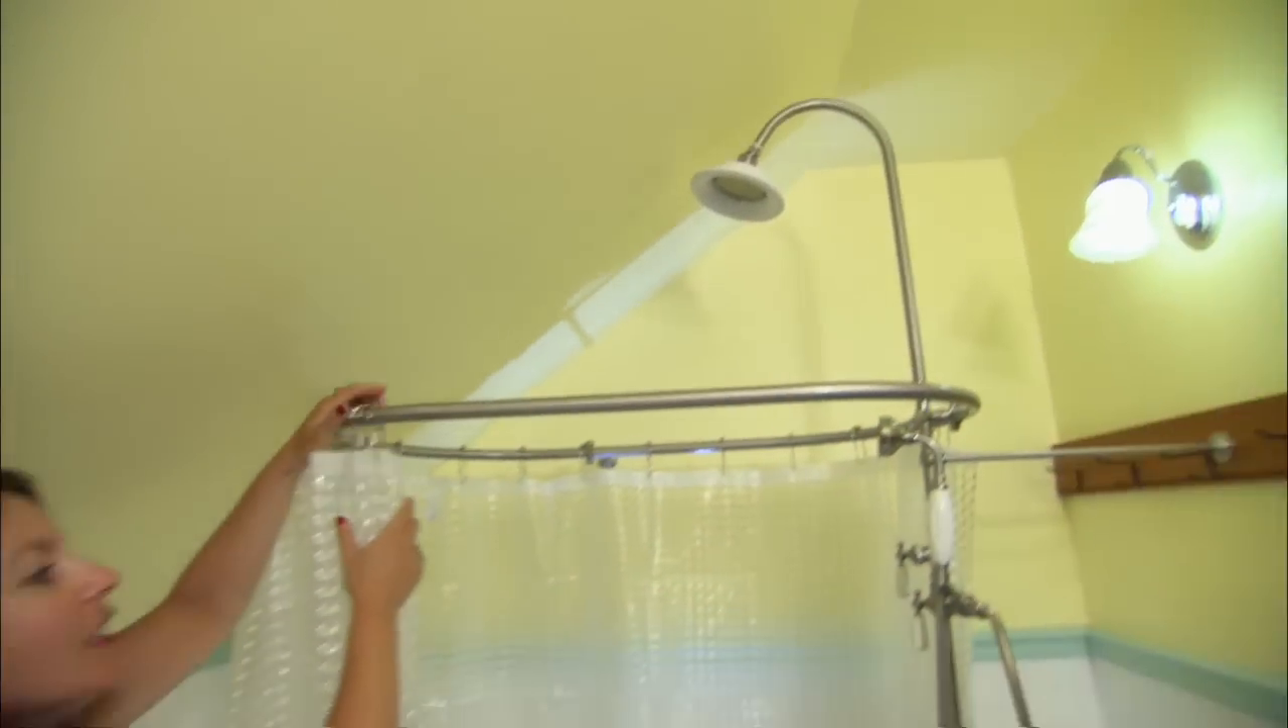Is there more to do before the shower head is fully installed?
No.